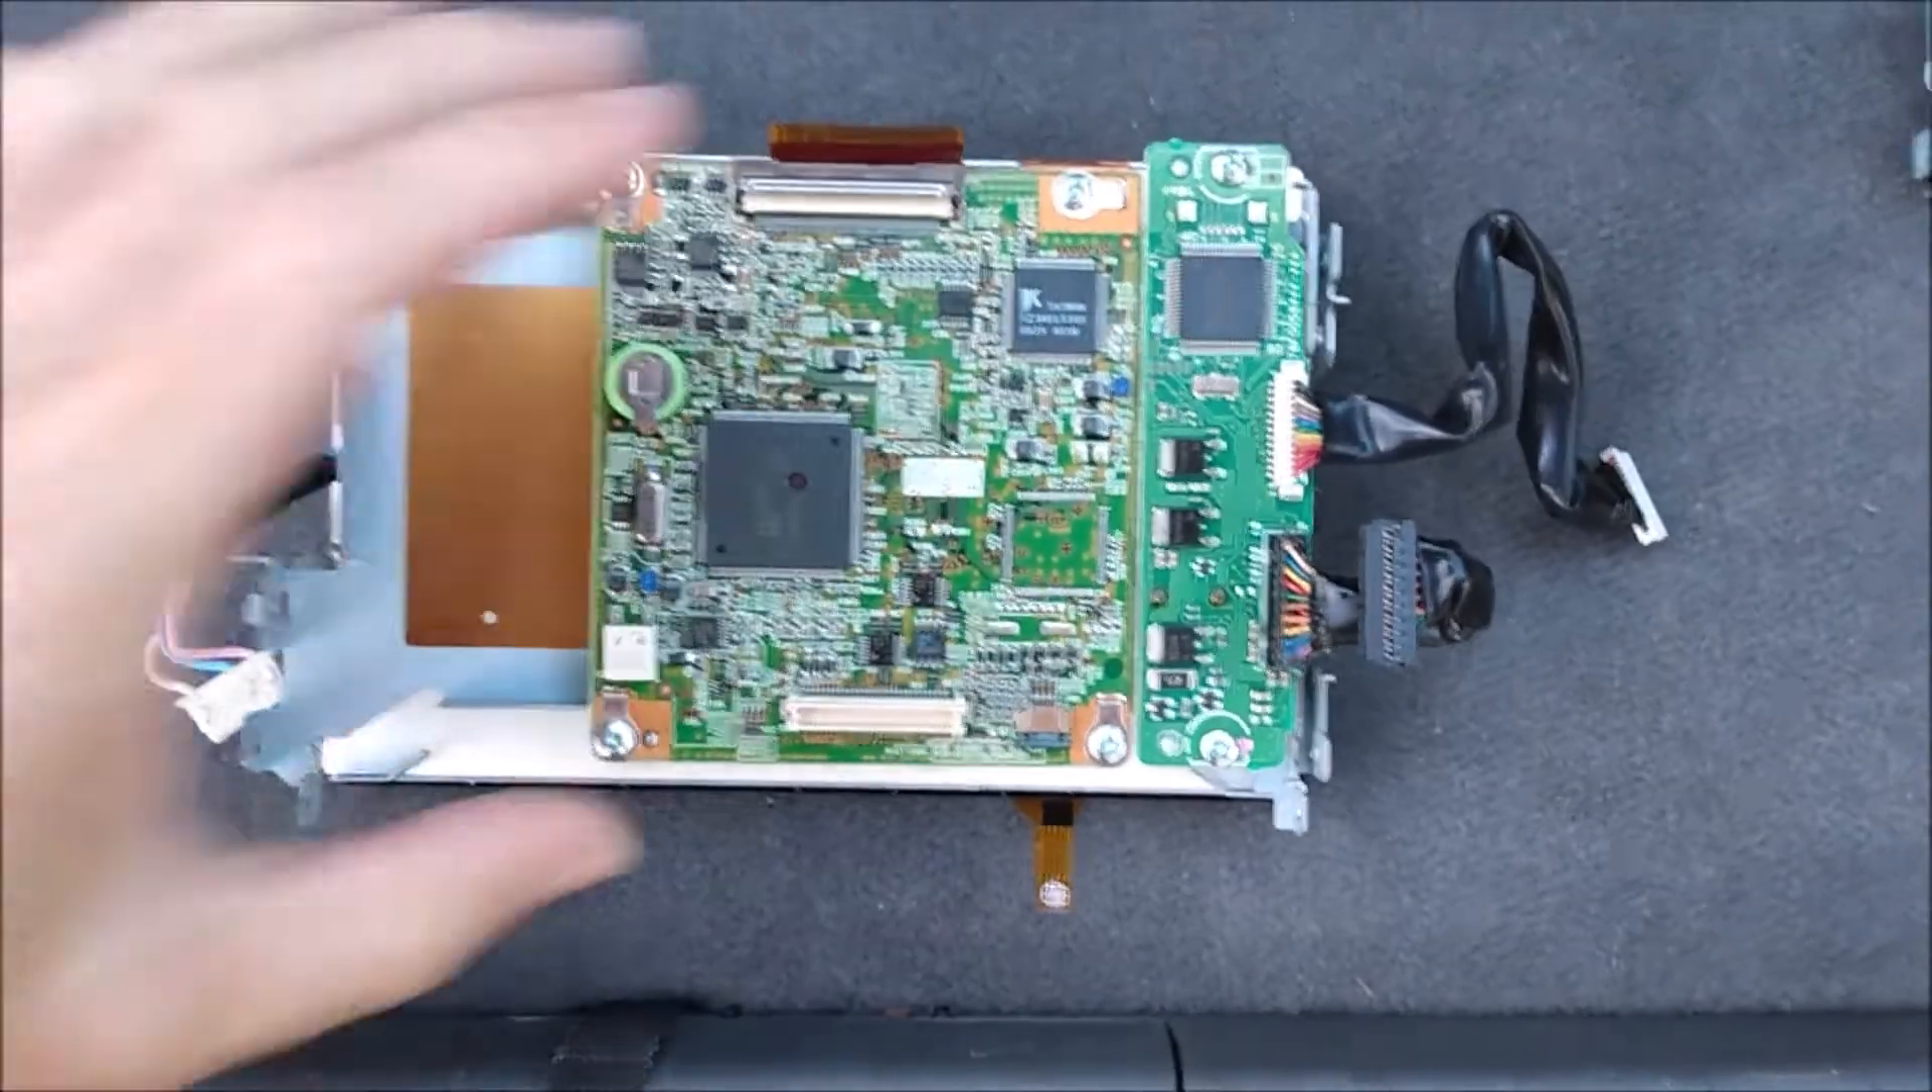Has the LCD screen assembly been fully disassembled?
No.